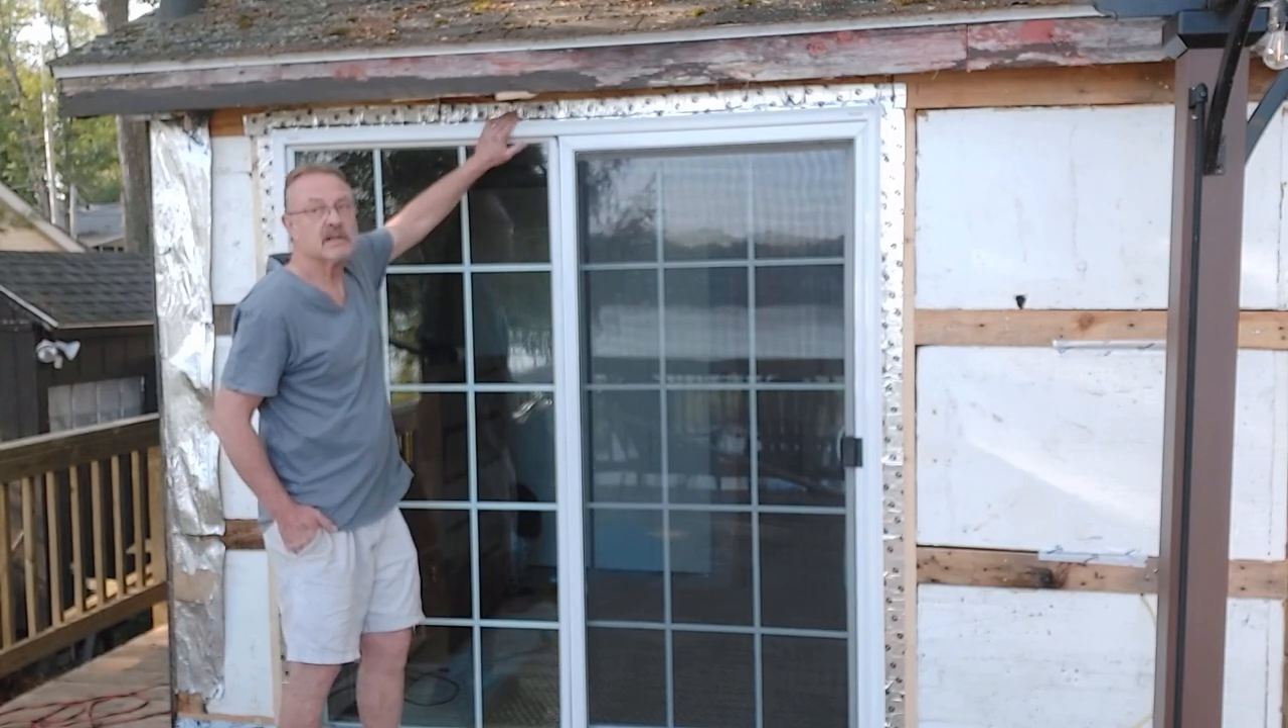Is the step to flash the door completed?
Yes.